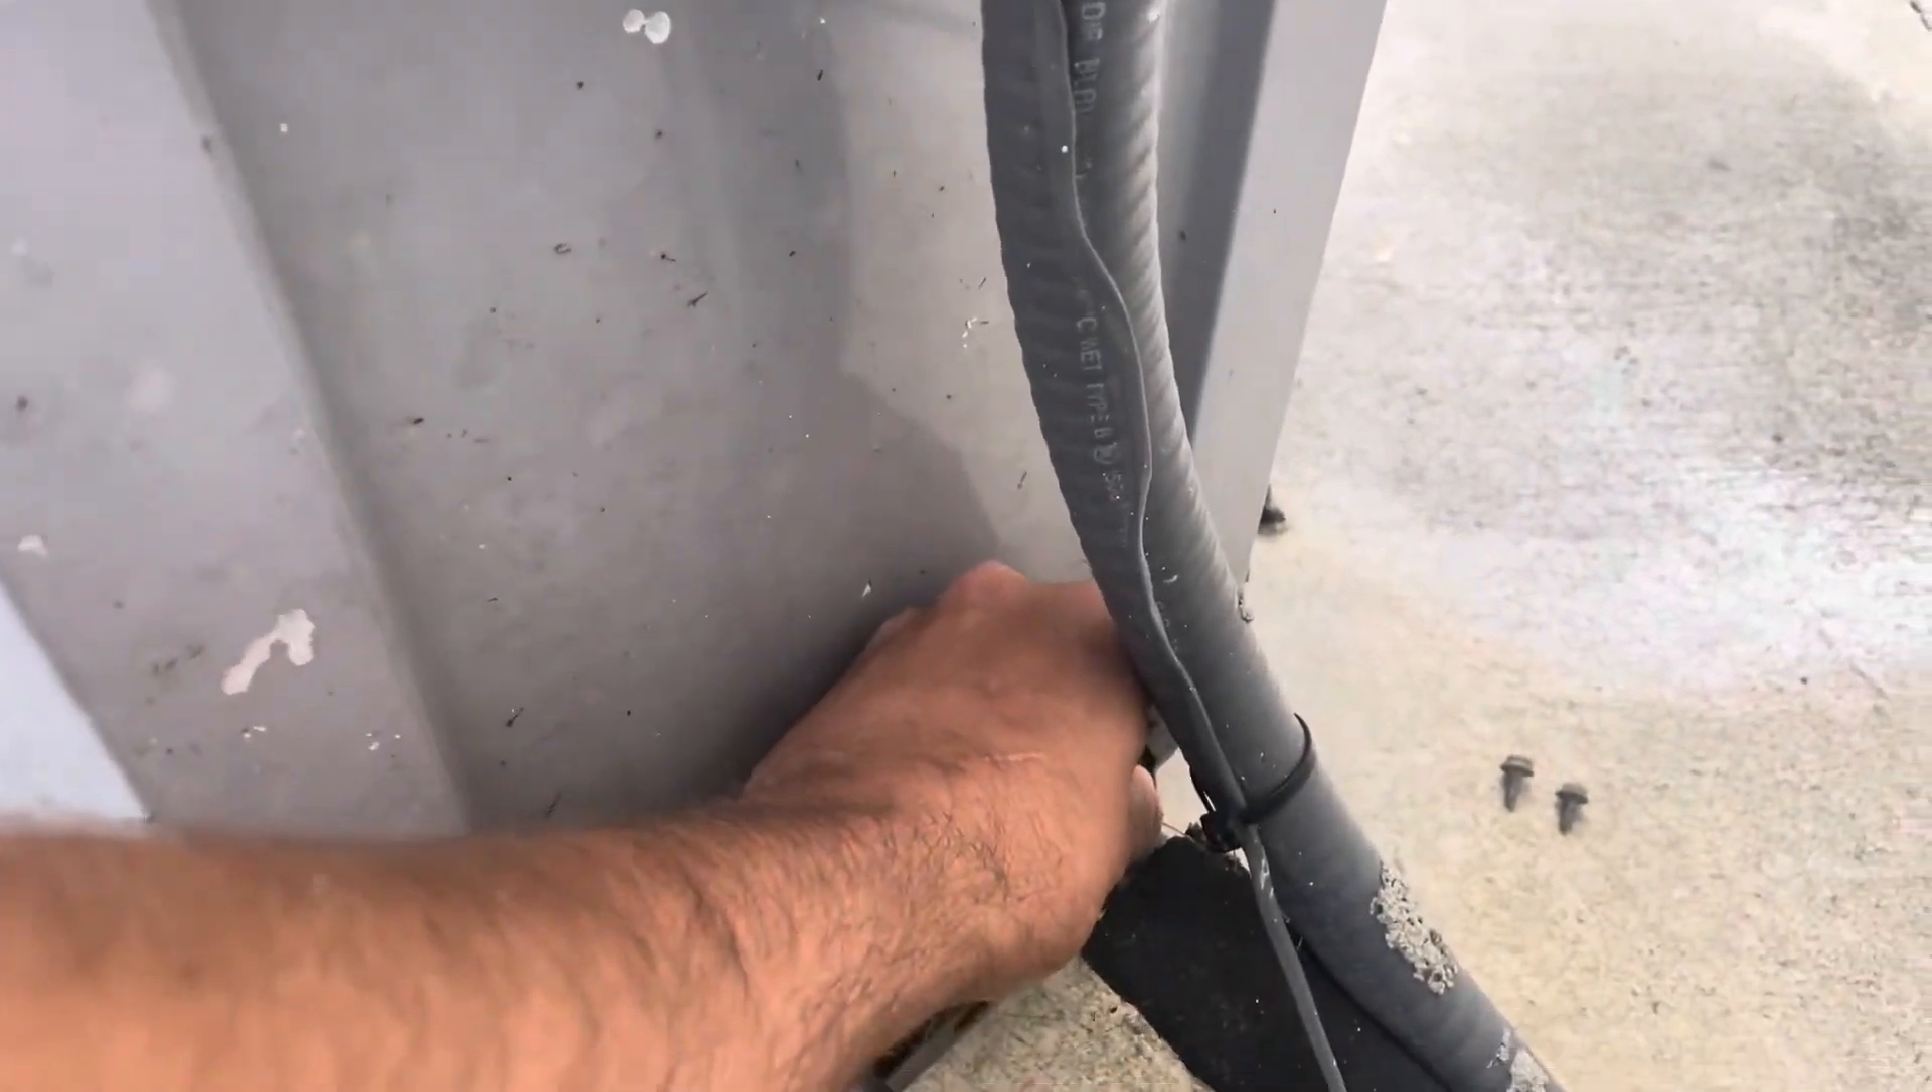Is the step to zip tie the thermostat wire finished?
Yes.